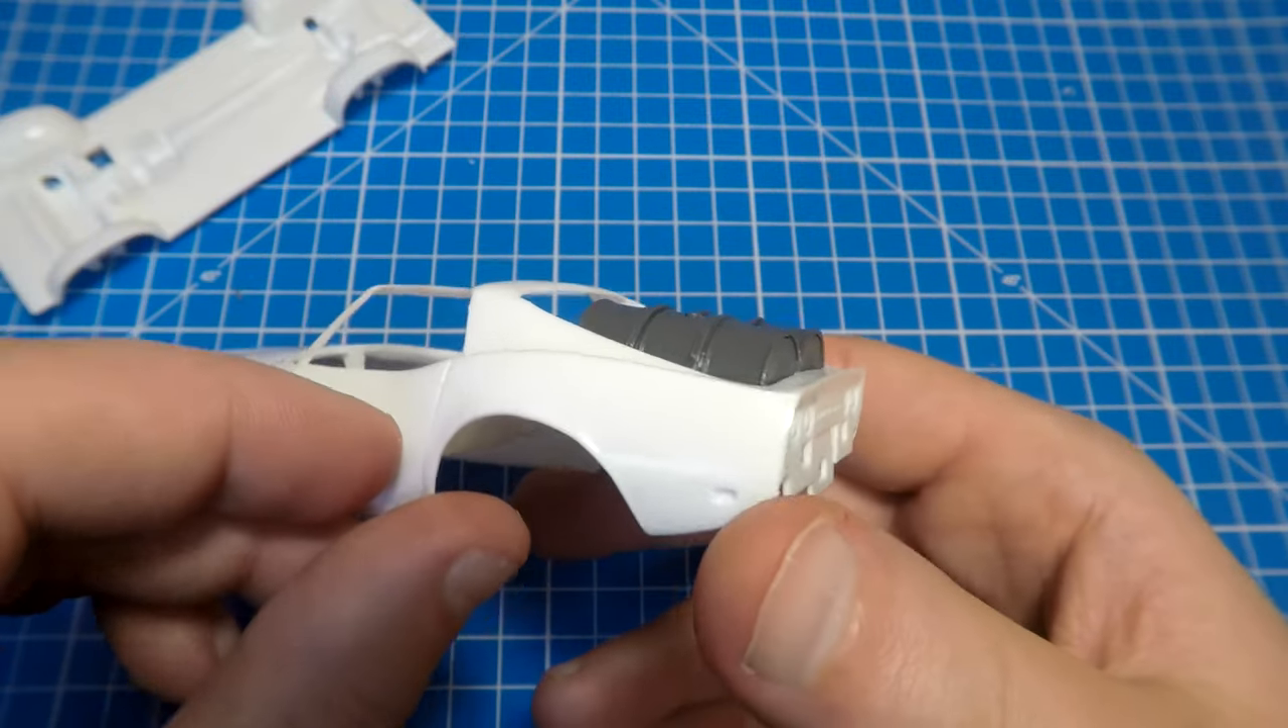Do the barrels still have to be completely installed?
No.